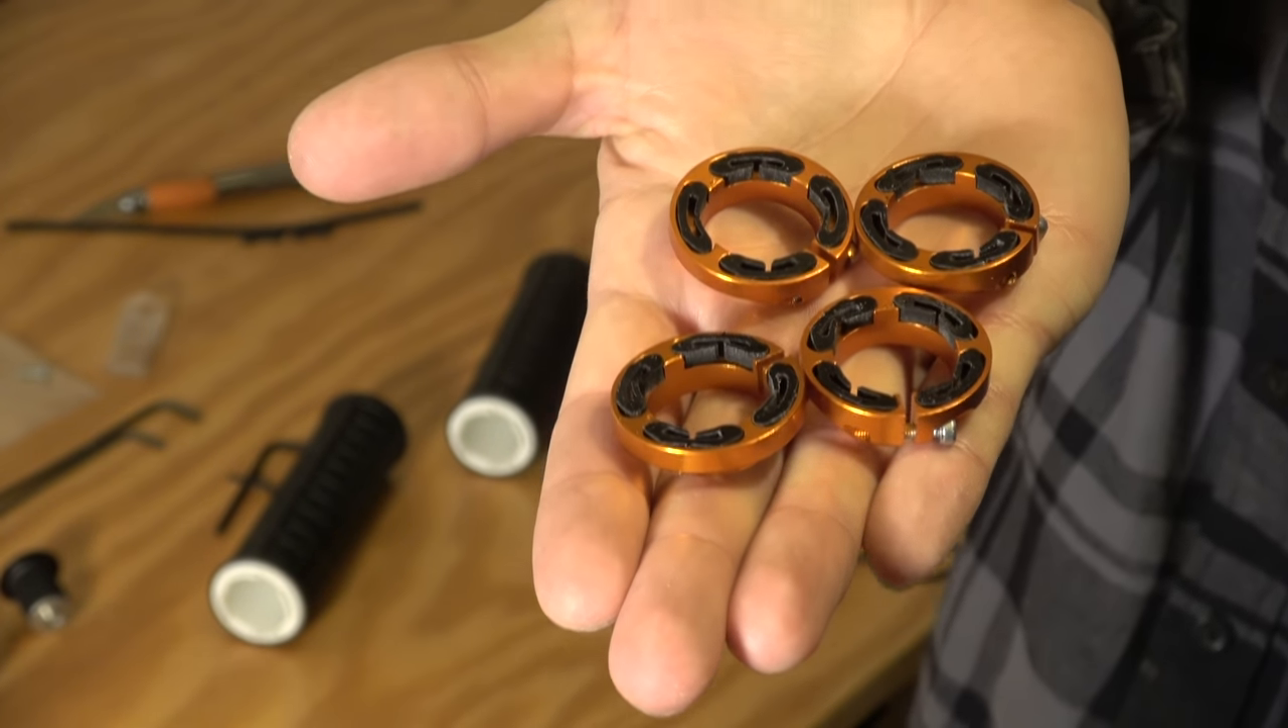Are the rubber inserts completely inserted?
Yes.